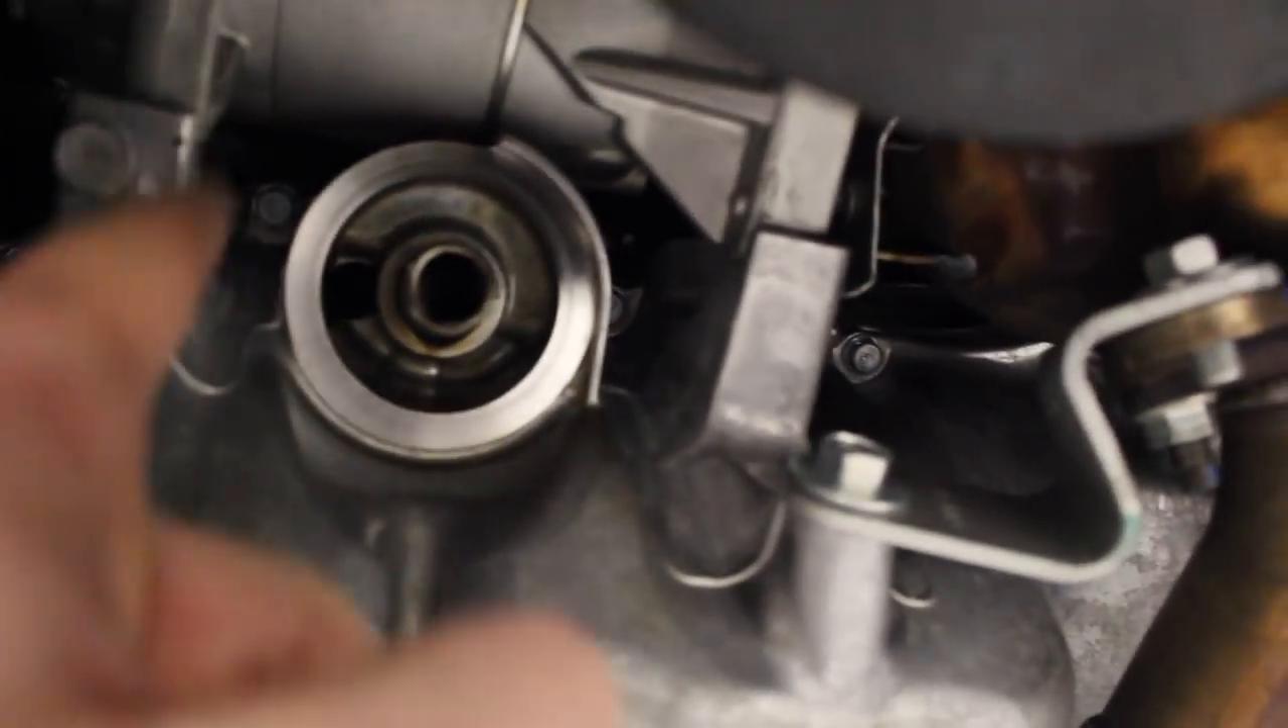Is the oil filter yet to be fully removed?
No.